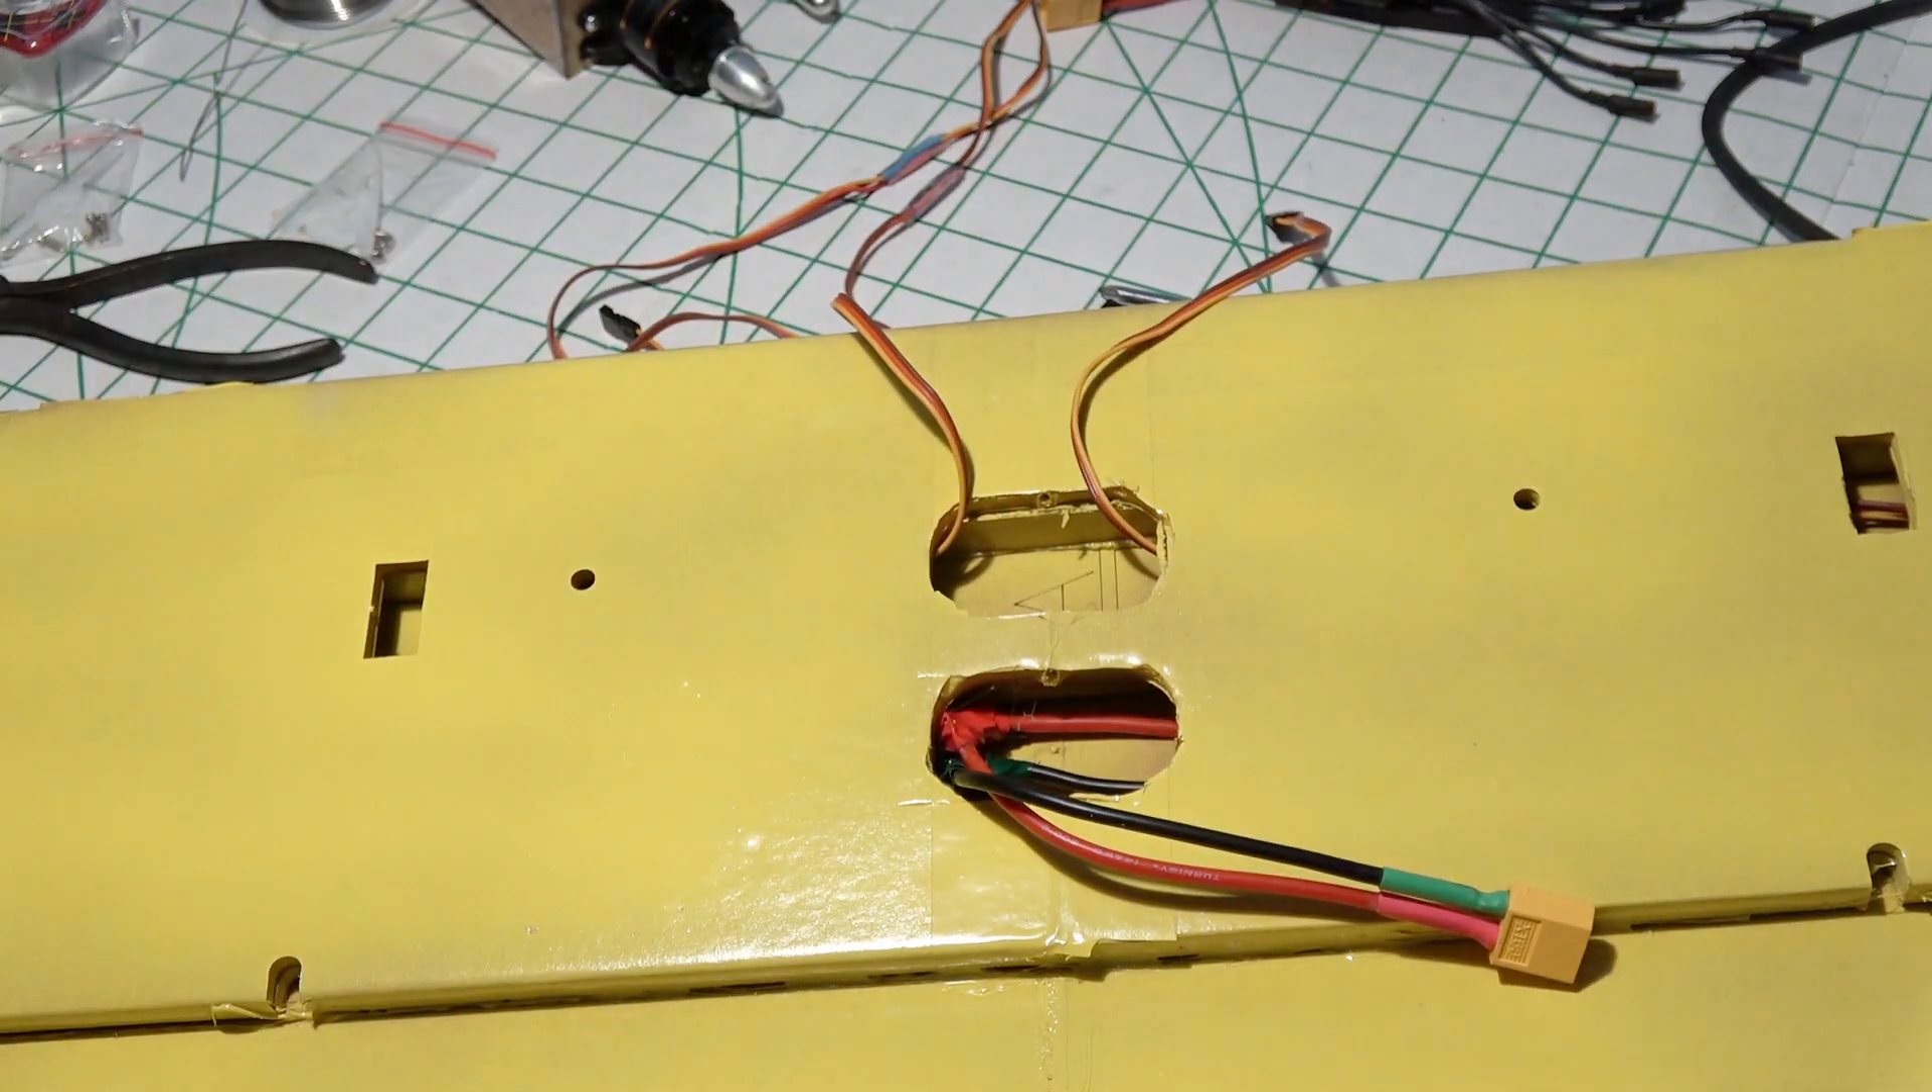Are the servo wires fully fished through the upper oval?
Yes.